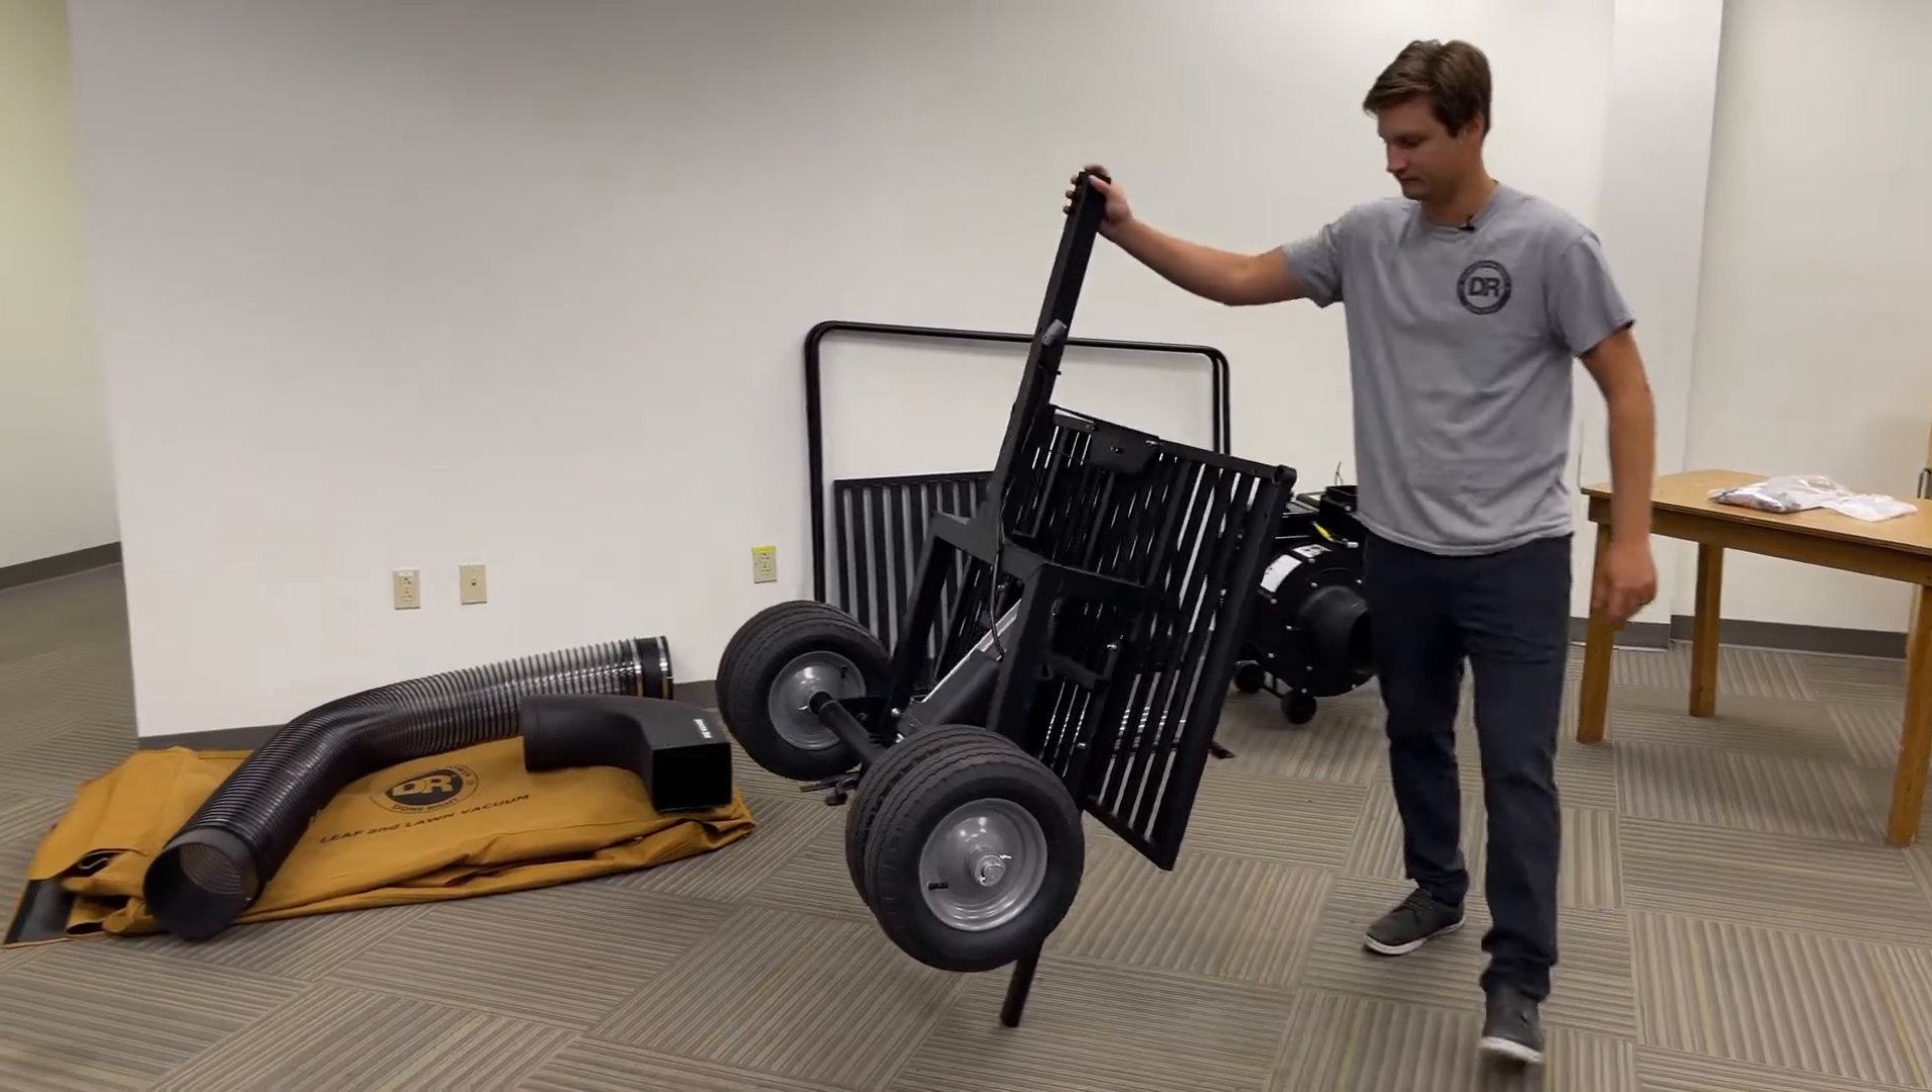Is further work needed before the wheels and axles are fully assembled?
No.